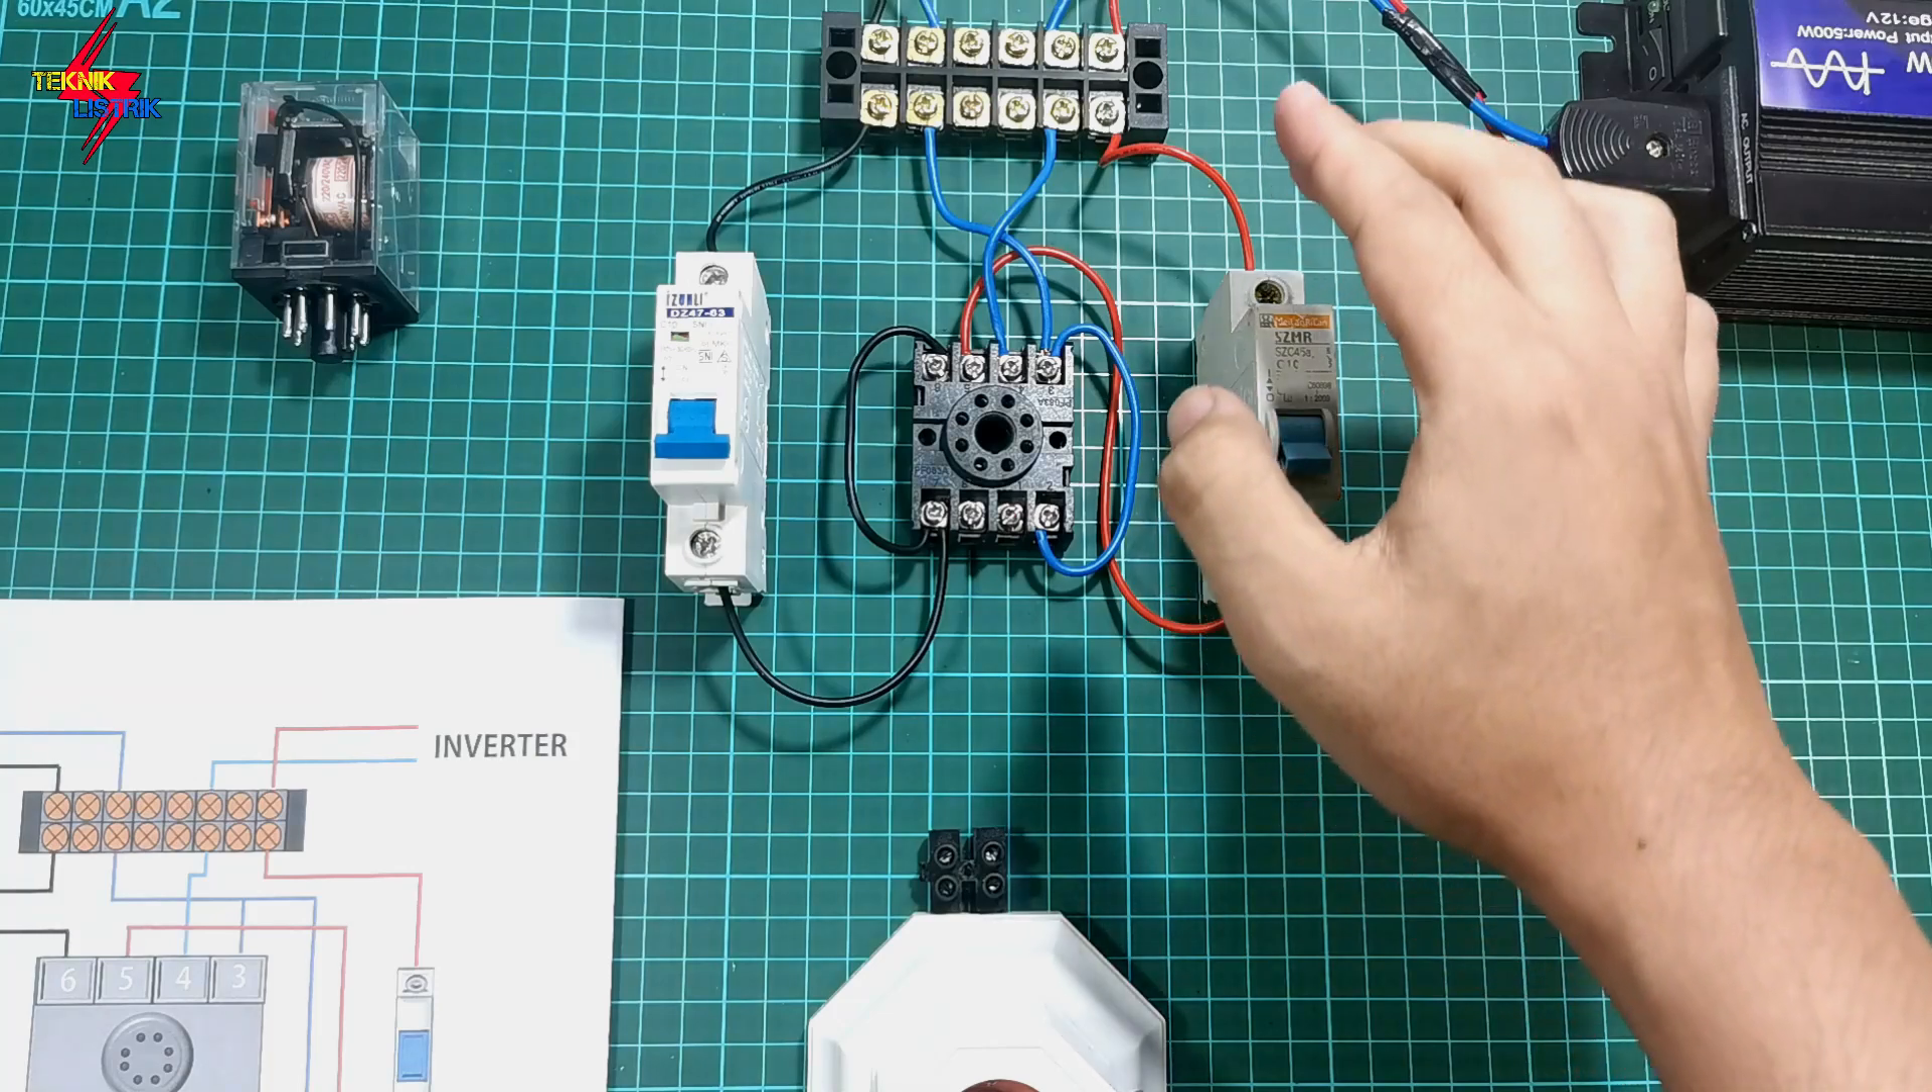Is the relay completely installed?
No.